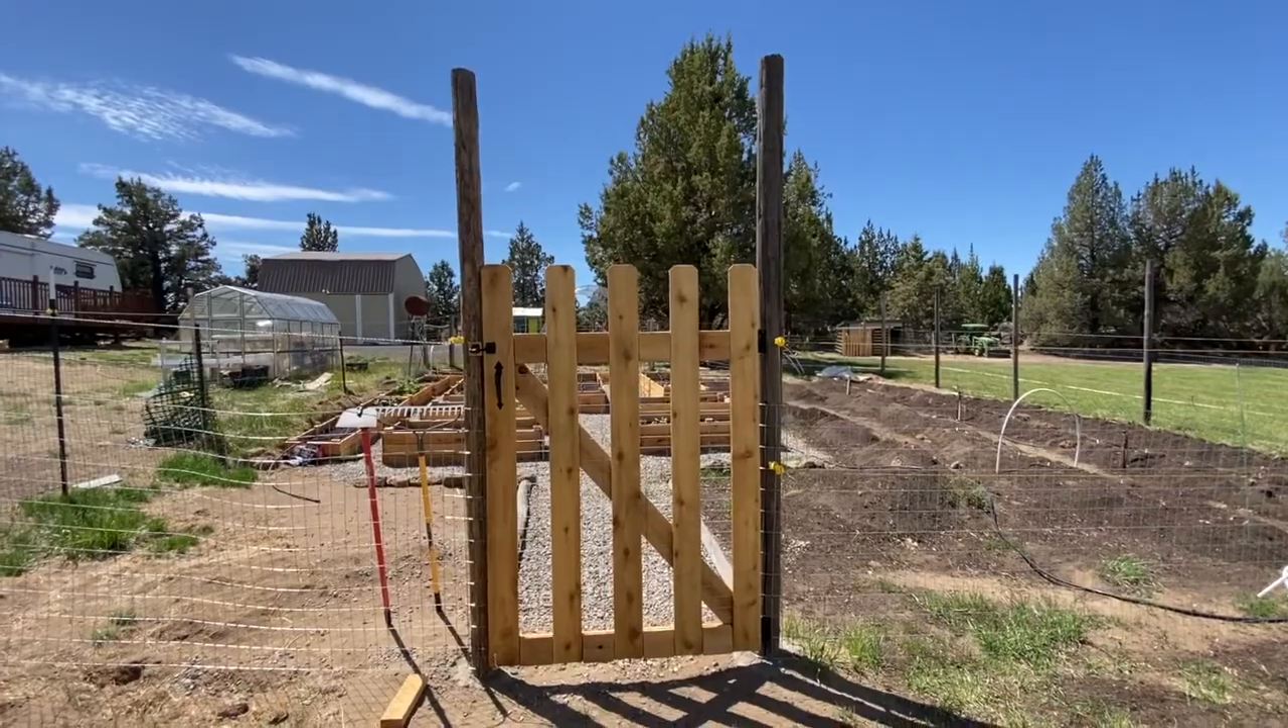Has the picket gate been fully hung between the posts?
Yes.